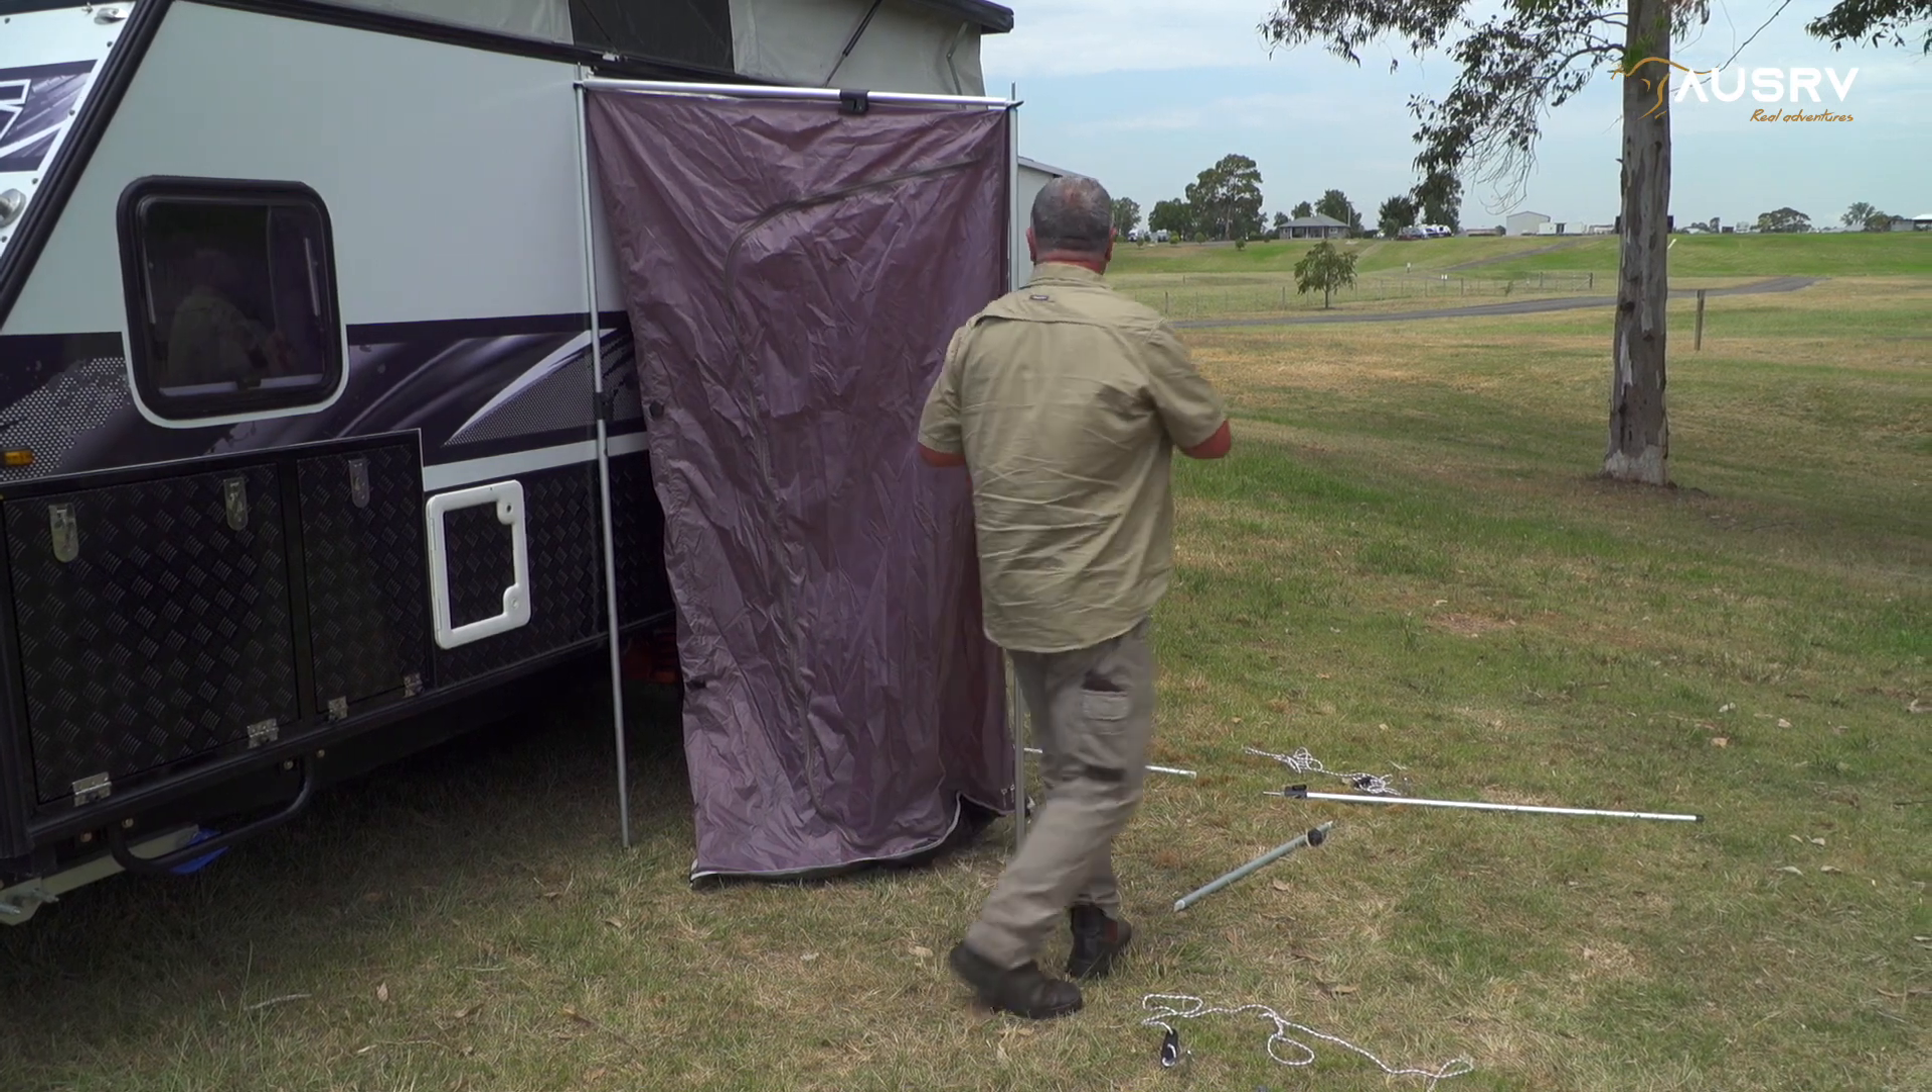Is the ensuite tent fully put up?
No.